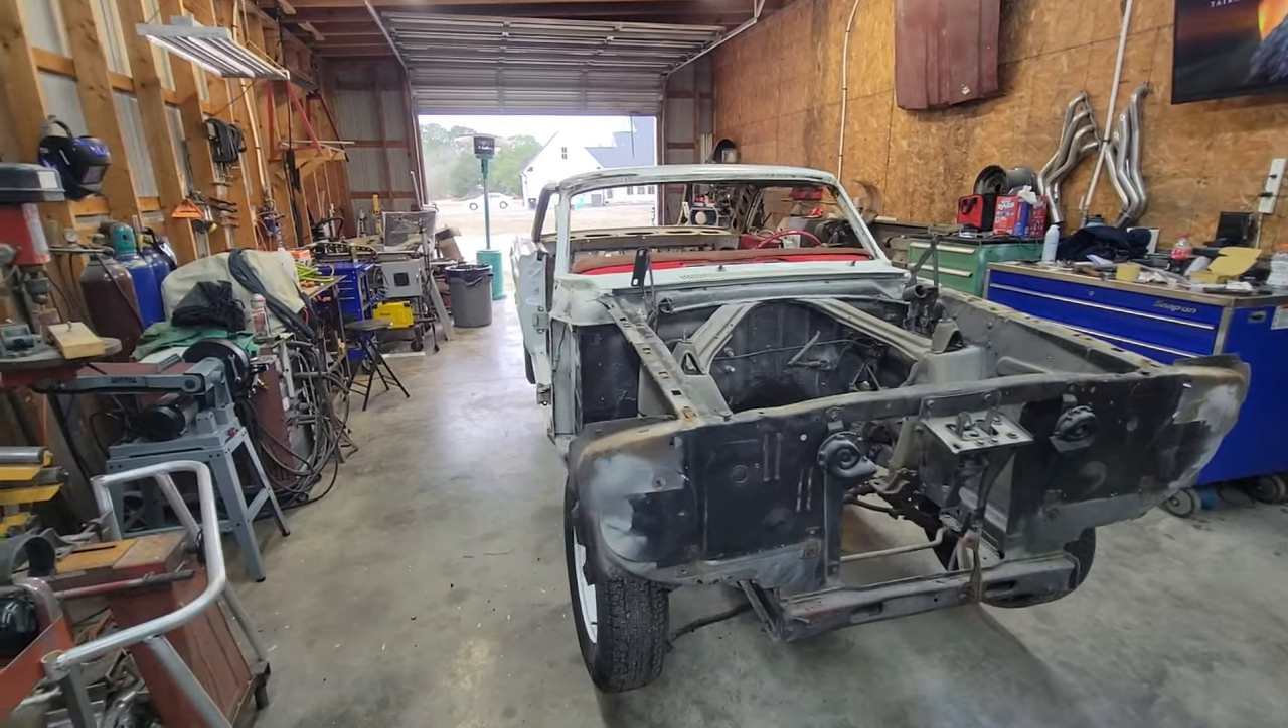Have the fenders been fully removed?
Yes.